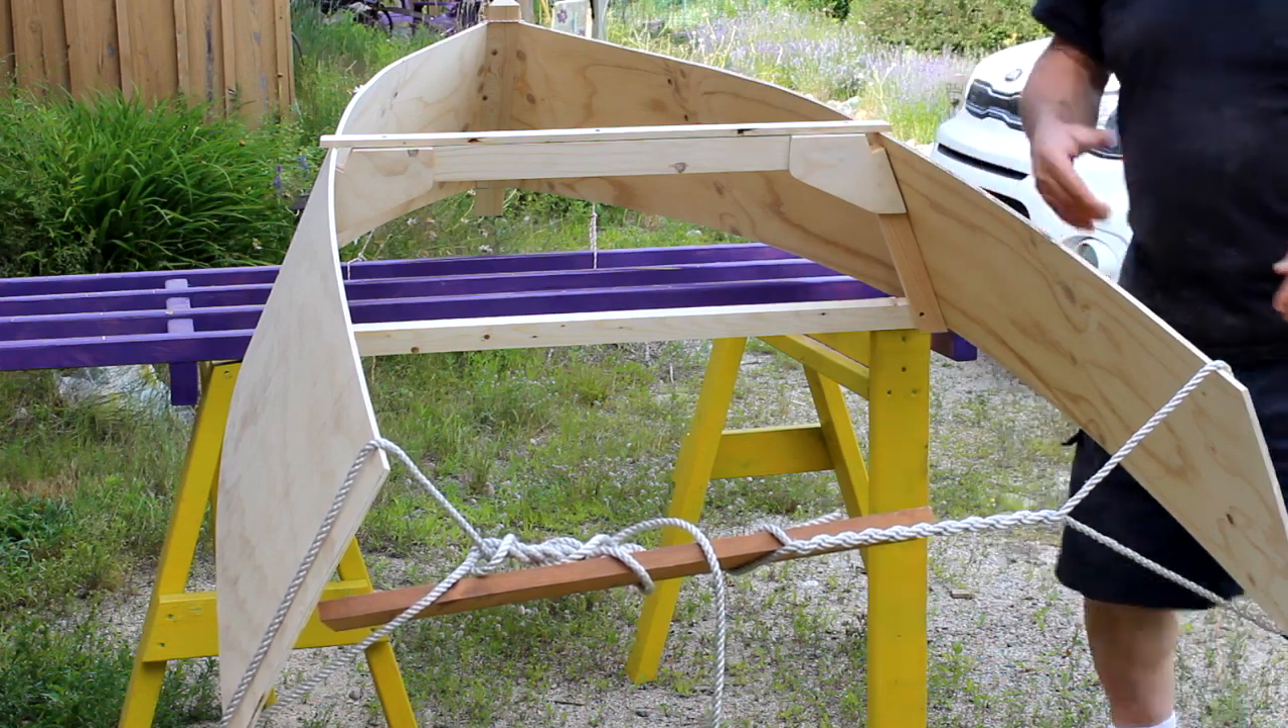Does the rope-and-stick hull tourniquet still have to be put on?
No.